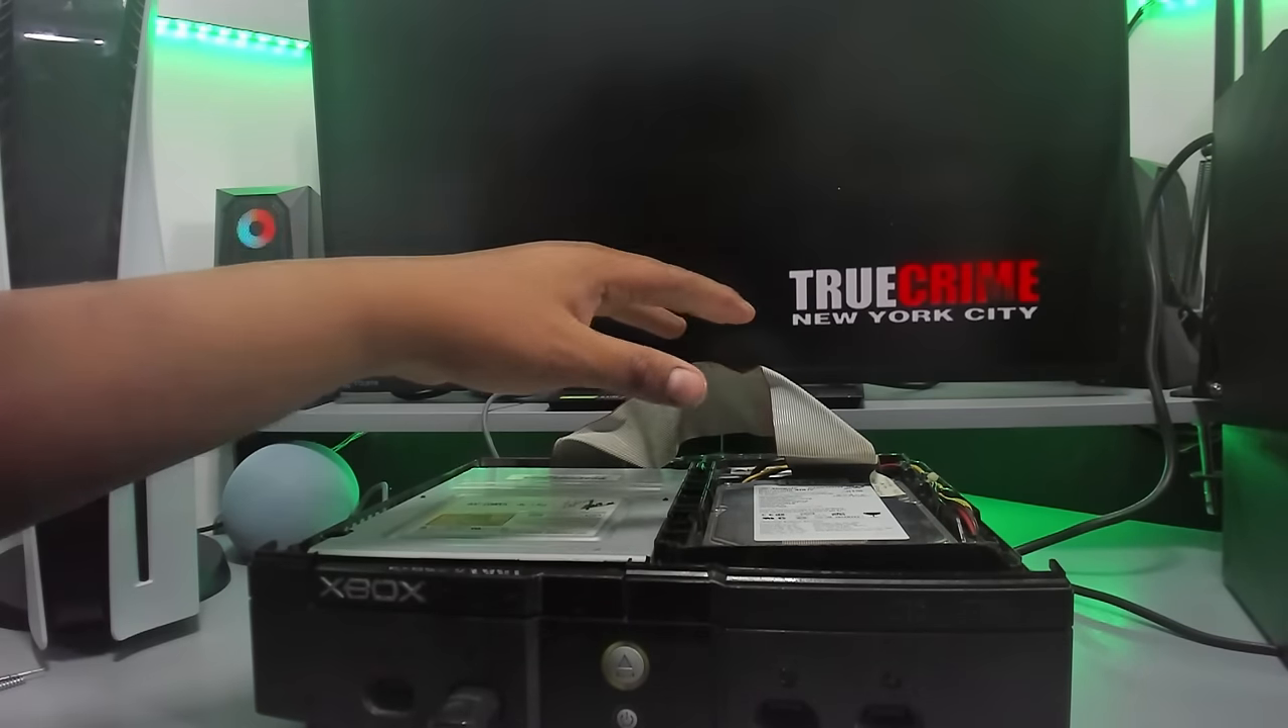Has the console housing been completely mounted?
No.